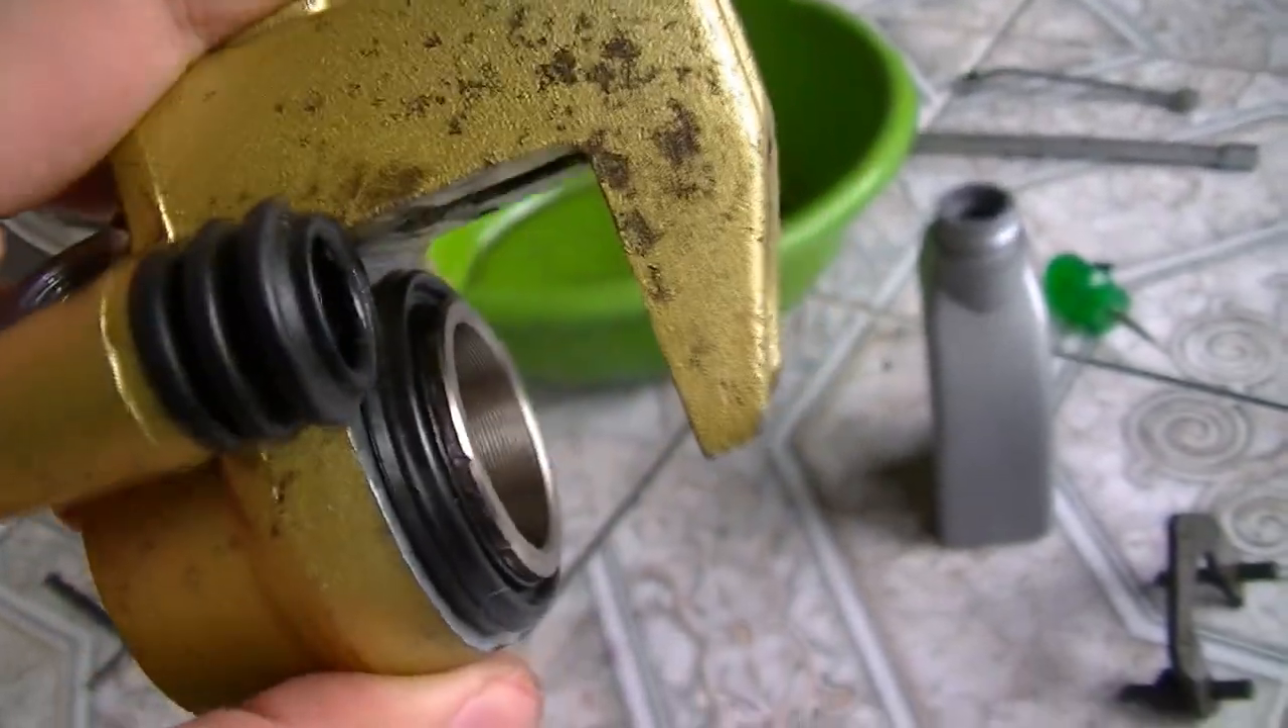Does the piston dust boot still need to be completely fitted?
No.